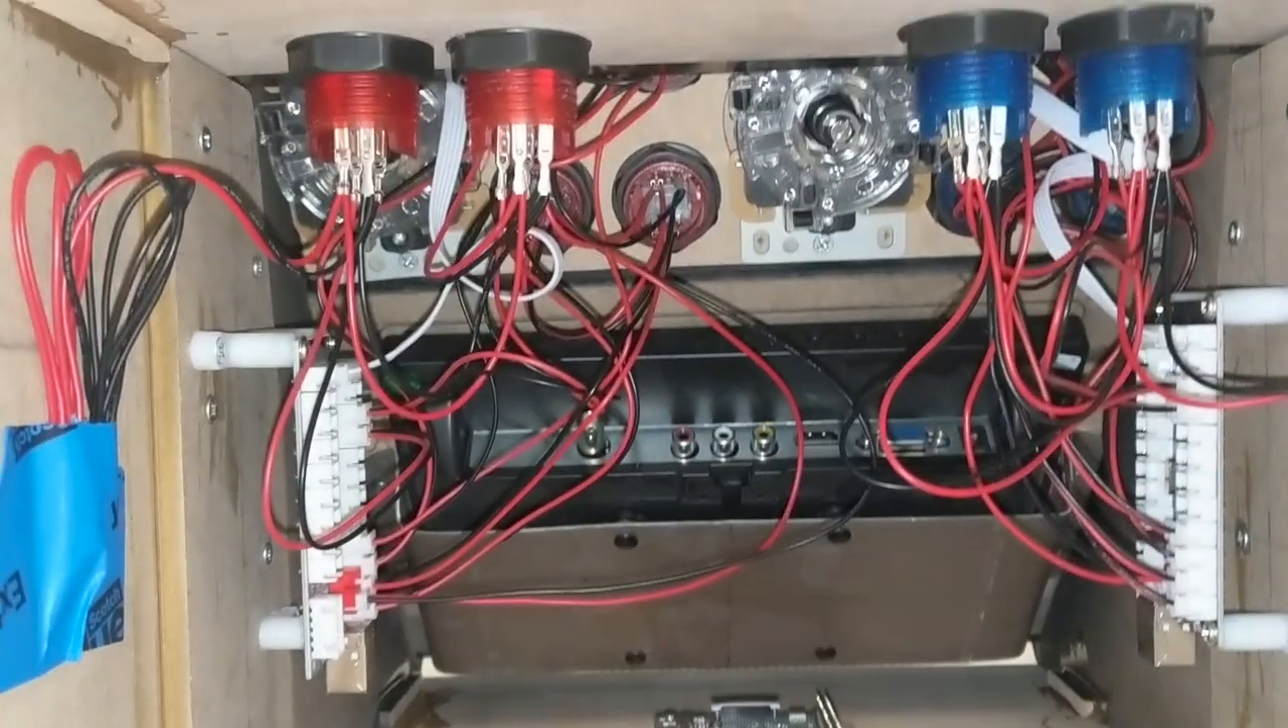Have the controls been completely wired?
Yes.